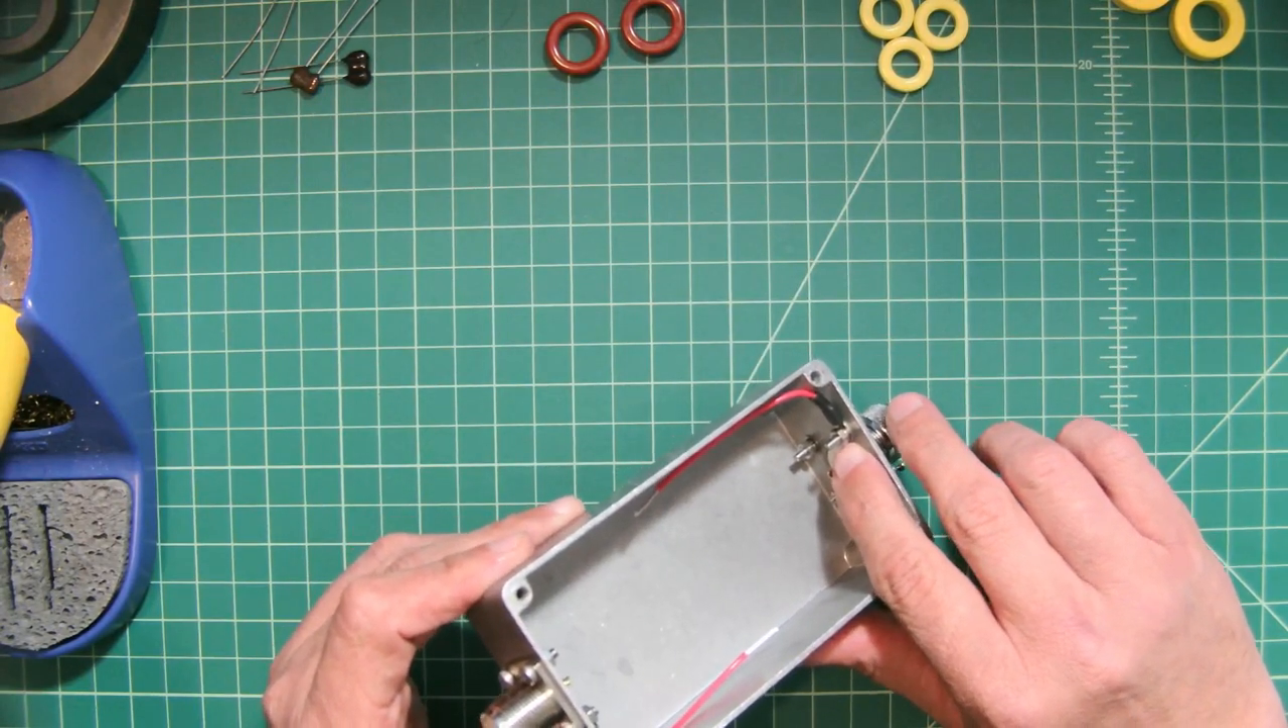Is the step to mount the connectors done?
Yes.